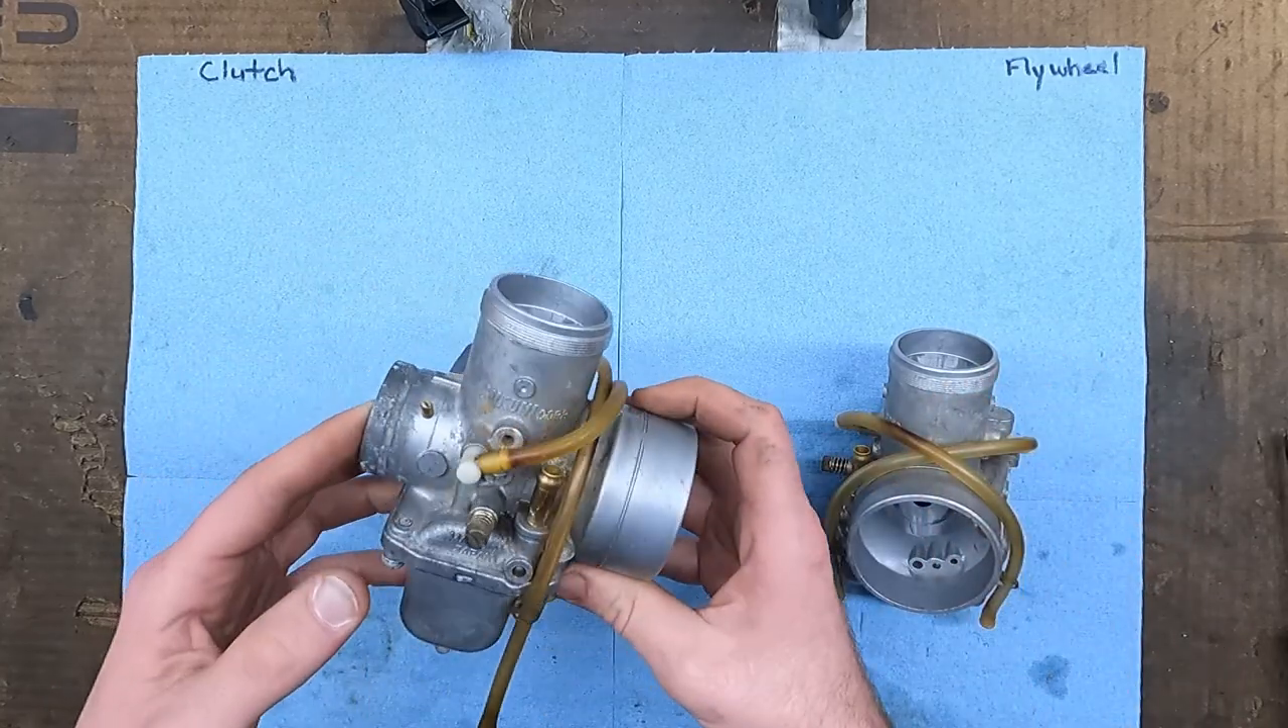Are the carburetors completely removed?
Yes.